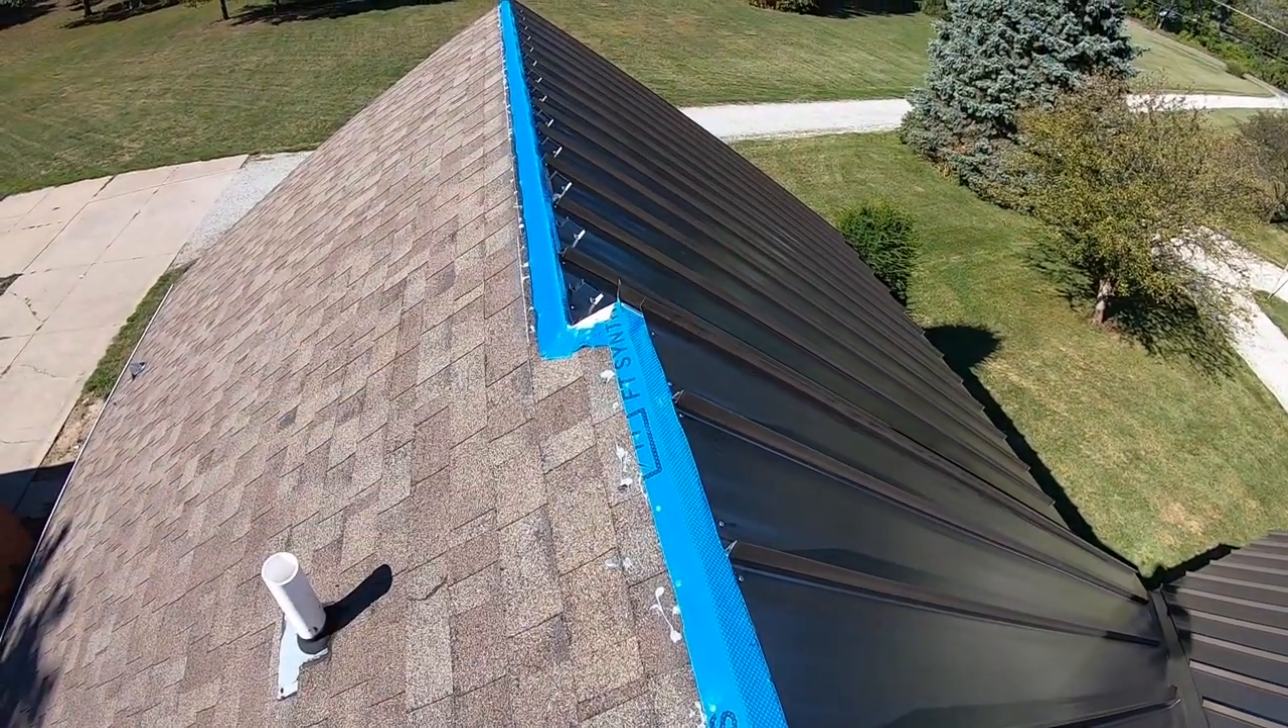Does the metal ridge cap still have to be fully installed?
Yes.